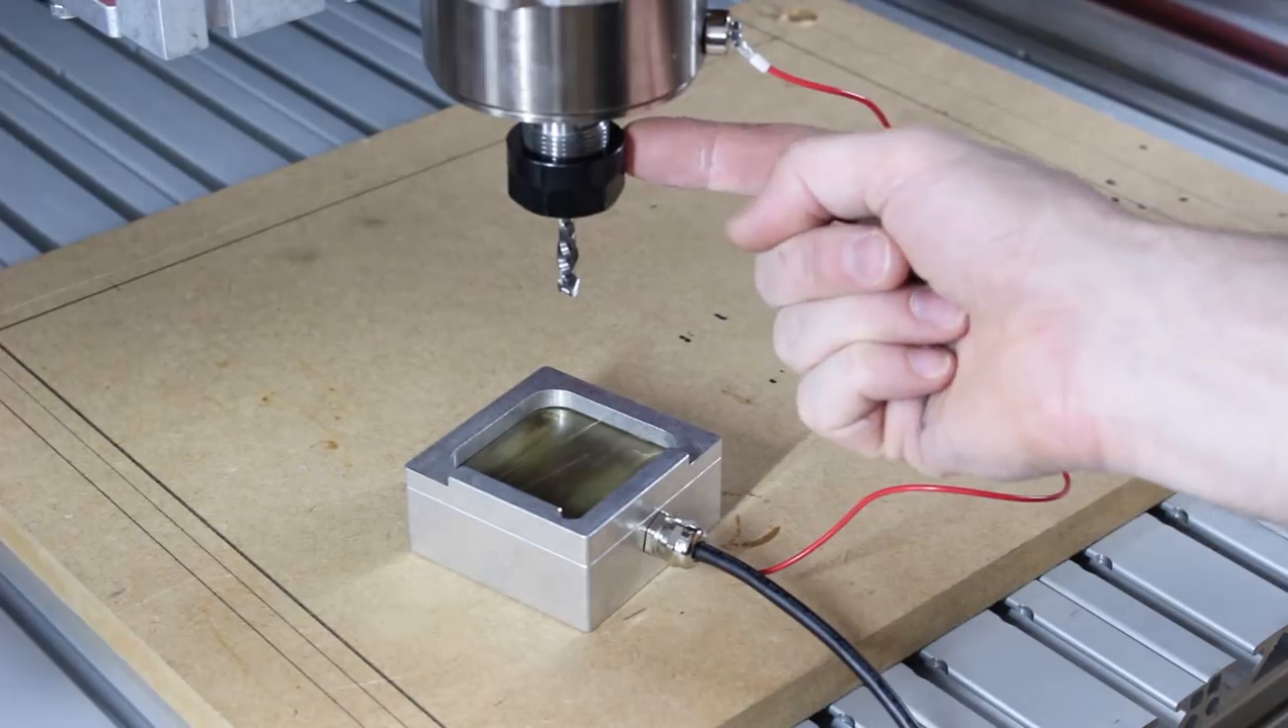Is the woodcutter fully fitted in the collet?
Yes.